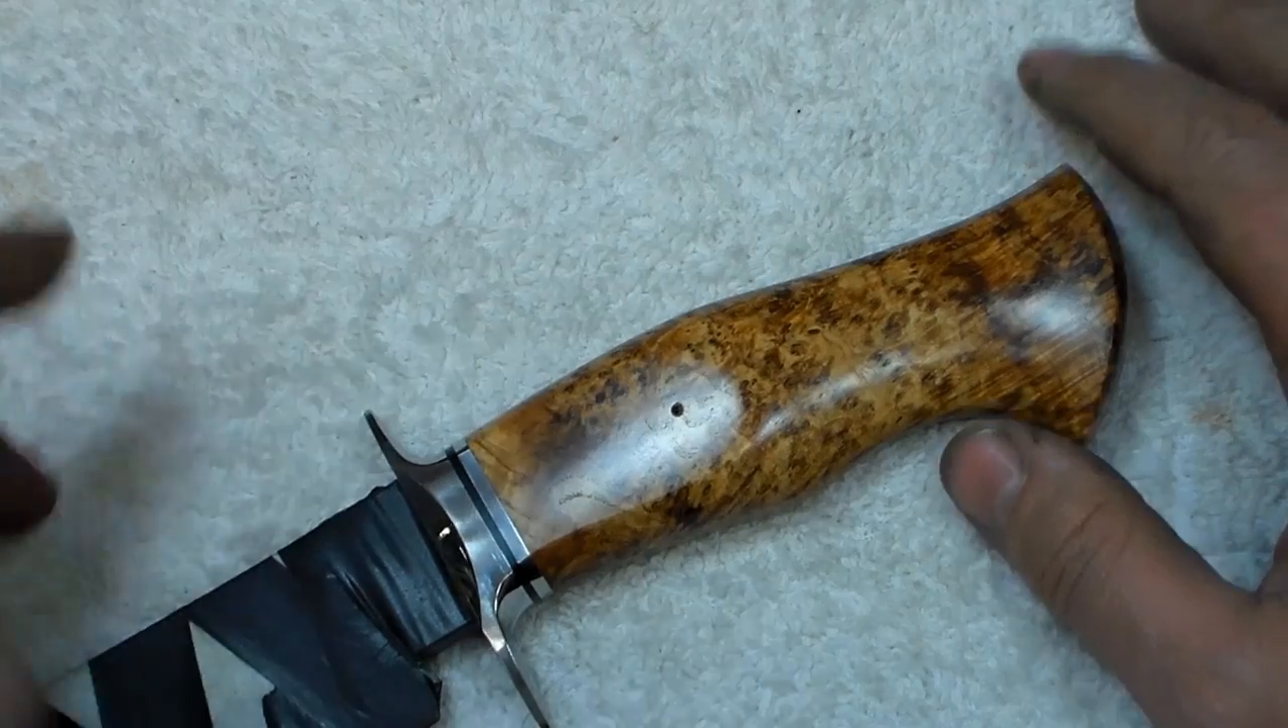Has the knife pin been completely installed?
No.